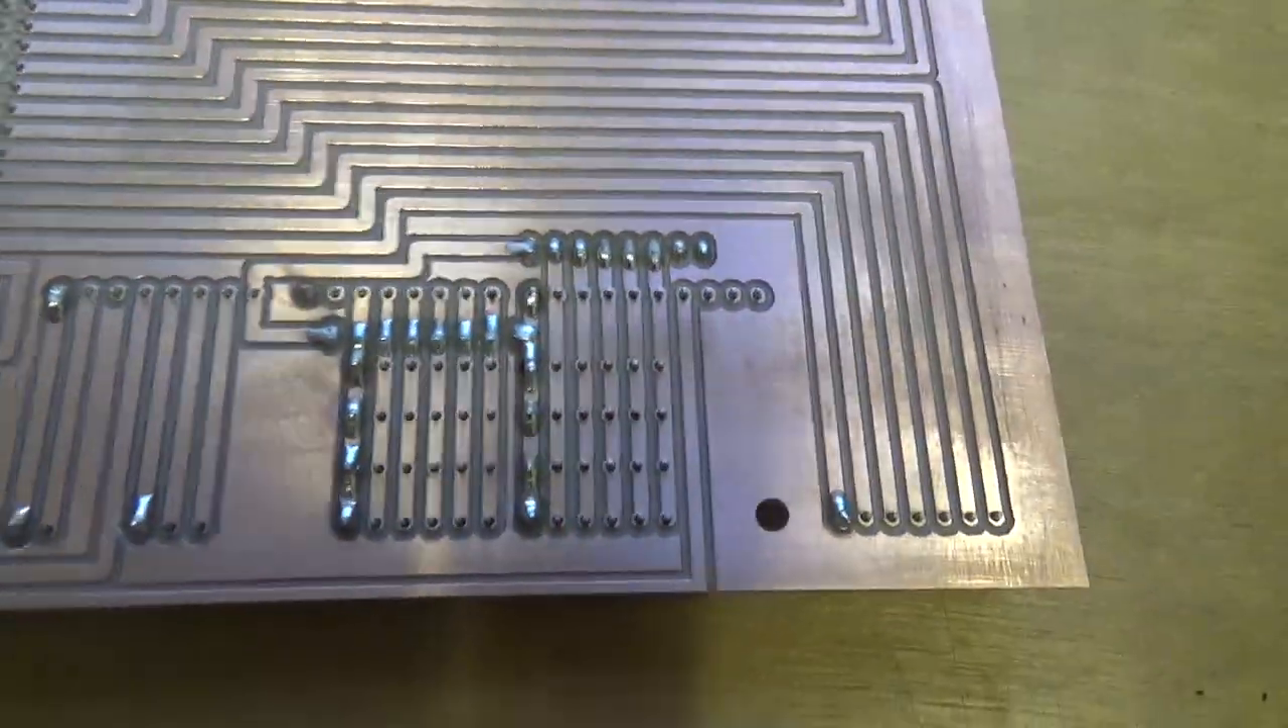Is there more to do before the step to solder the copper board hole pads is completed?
Yes.